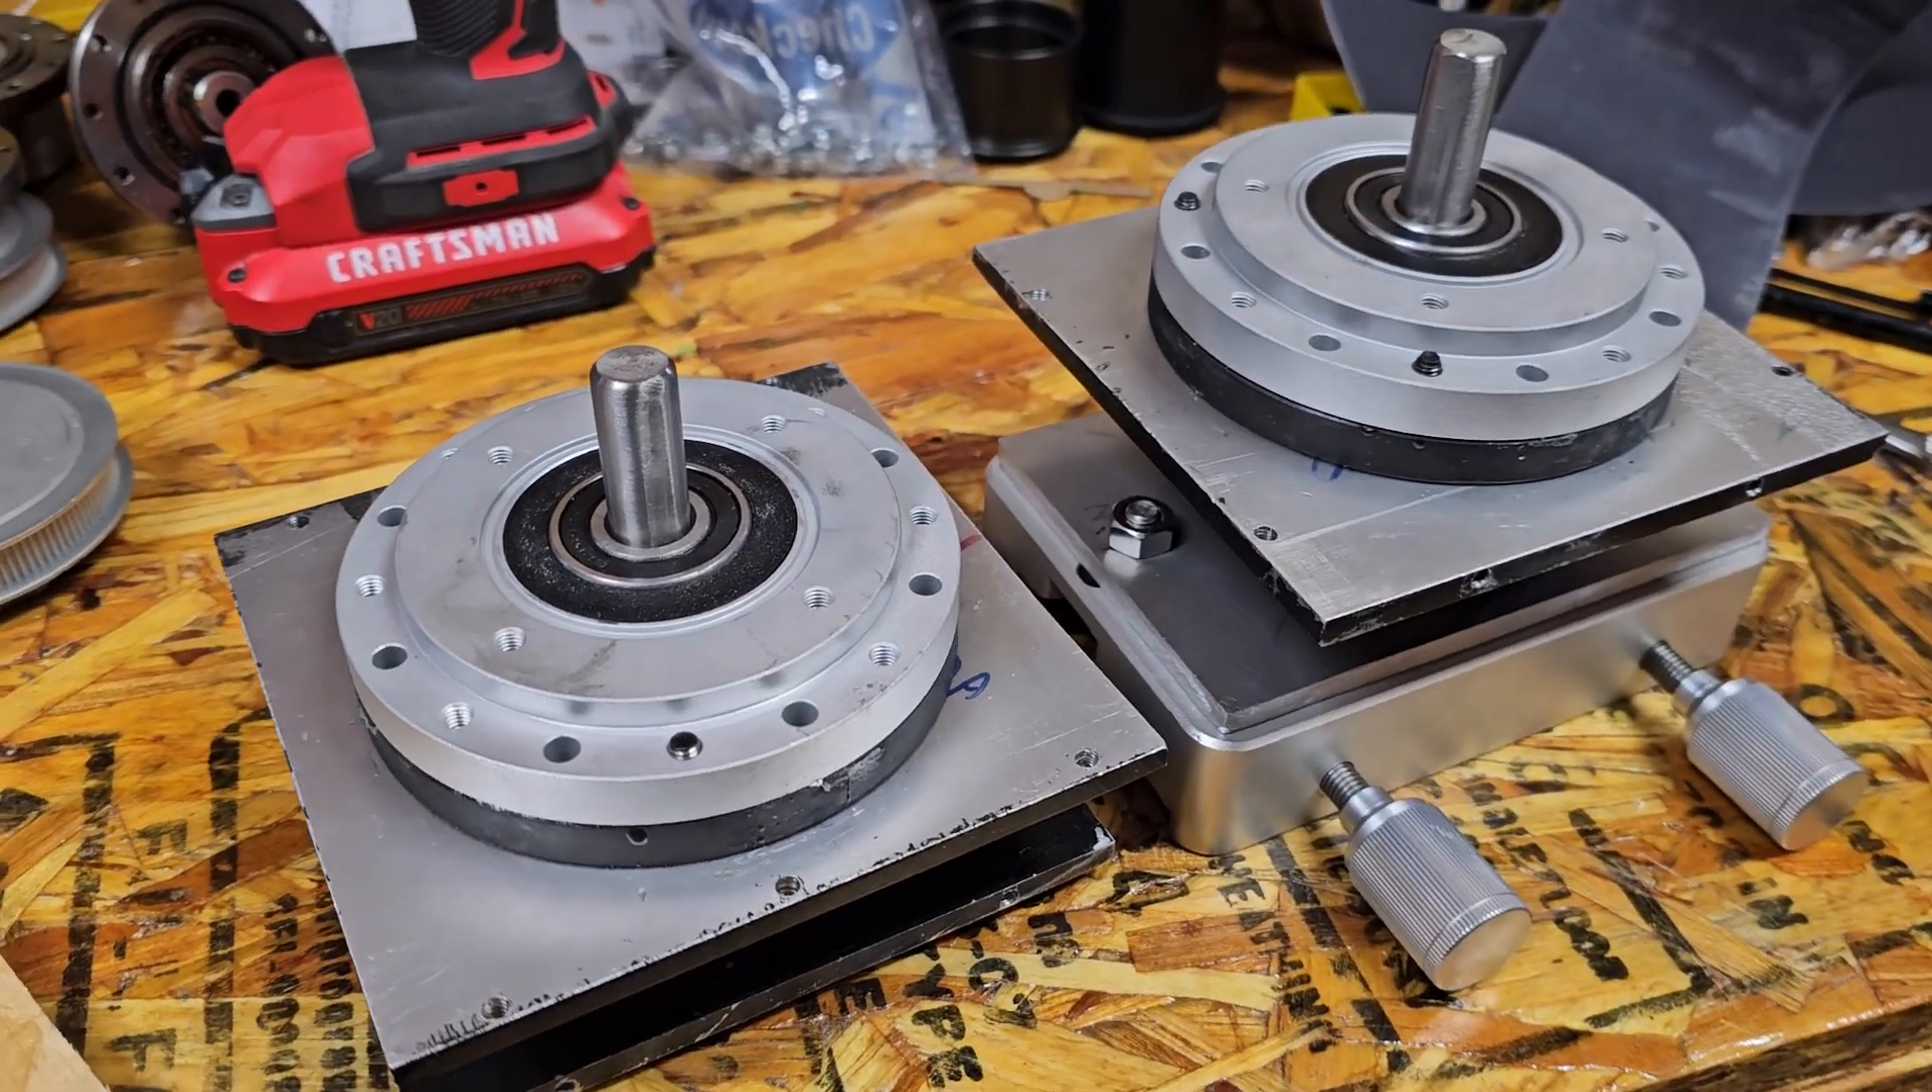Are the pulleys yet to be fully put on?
Yes.